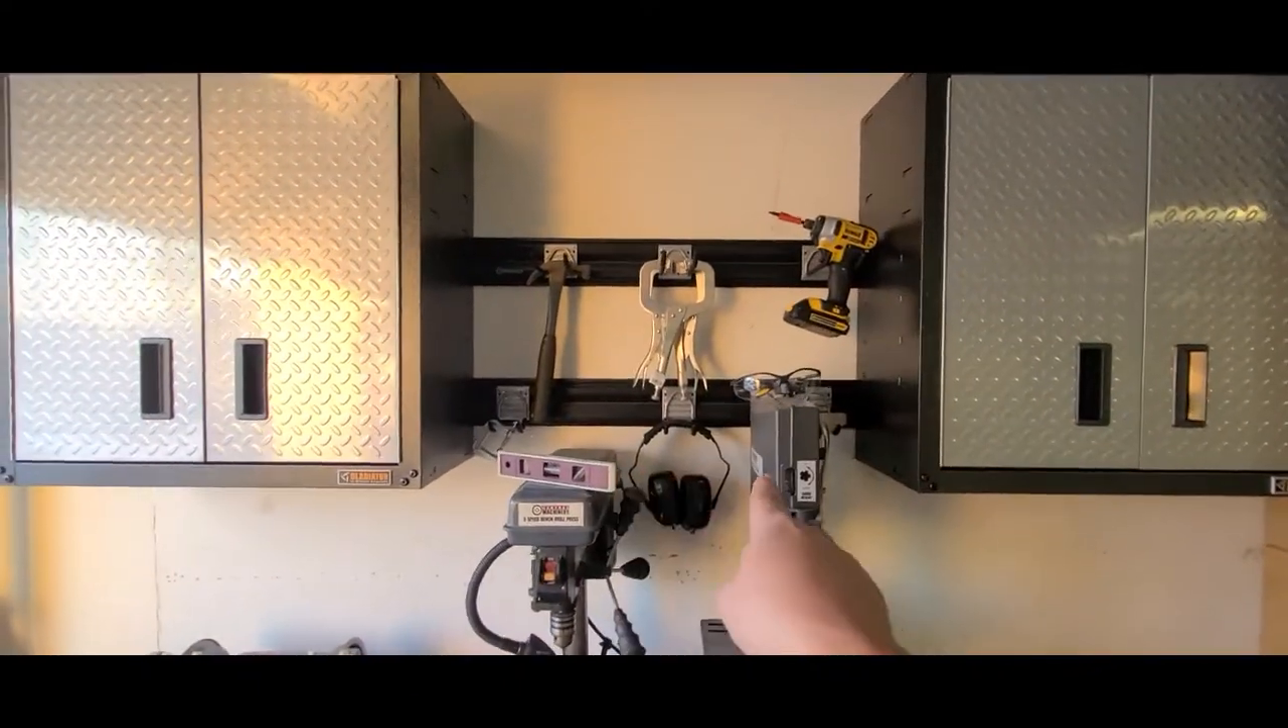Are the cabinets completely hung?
Yes.